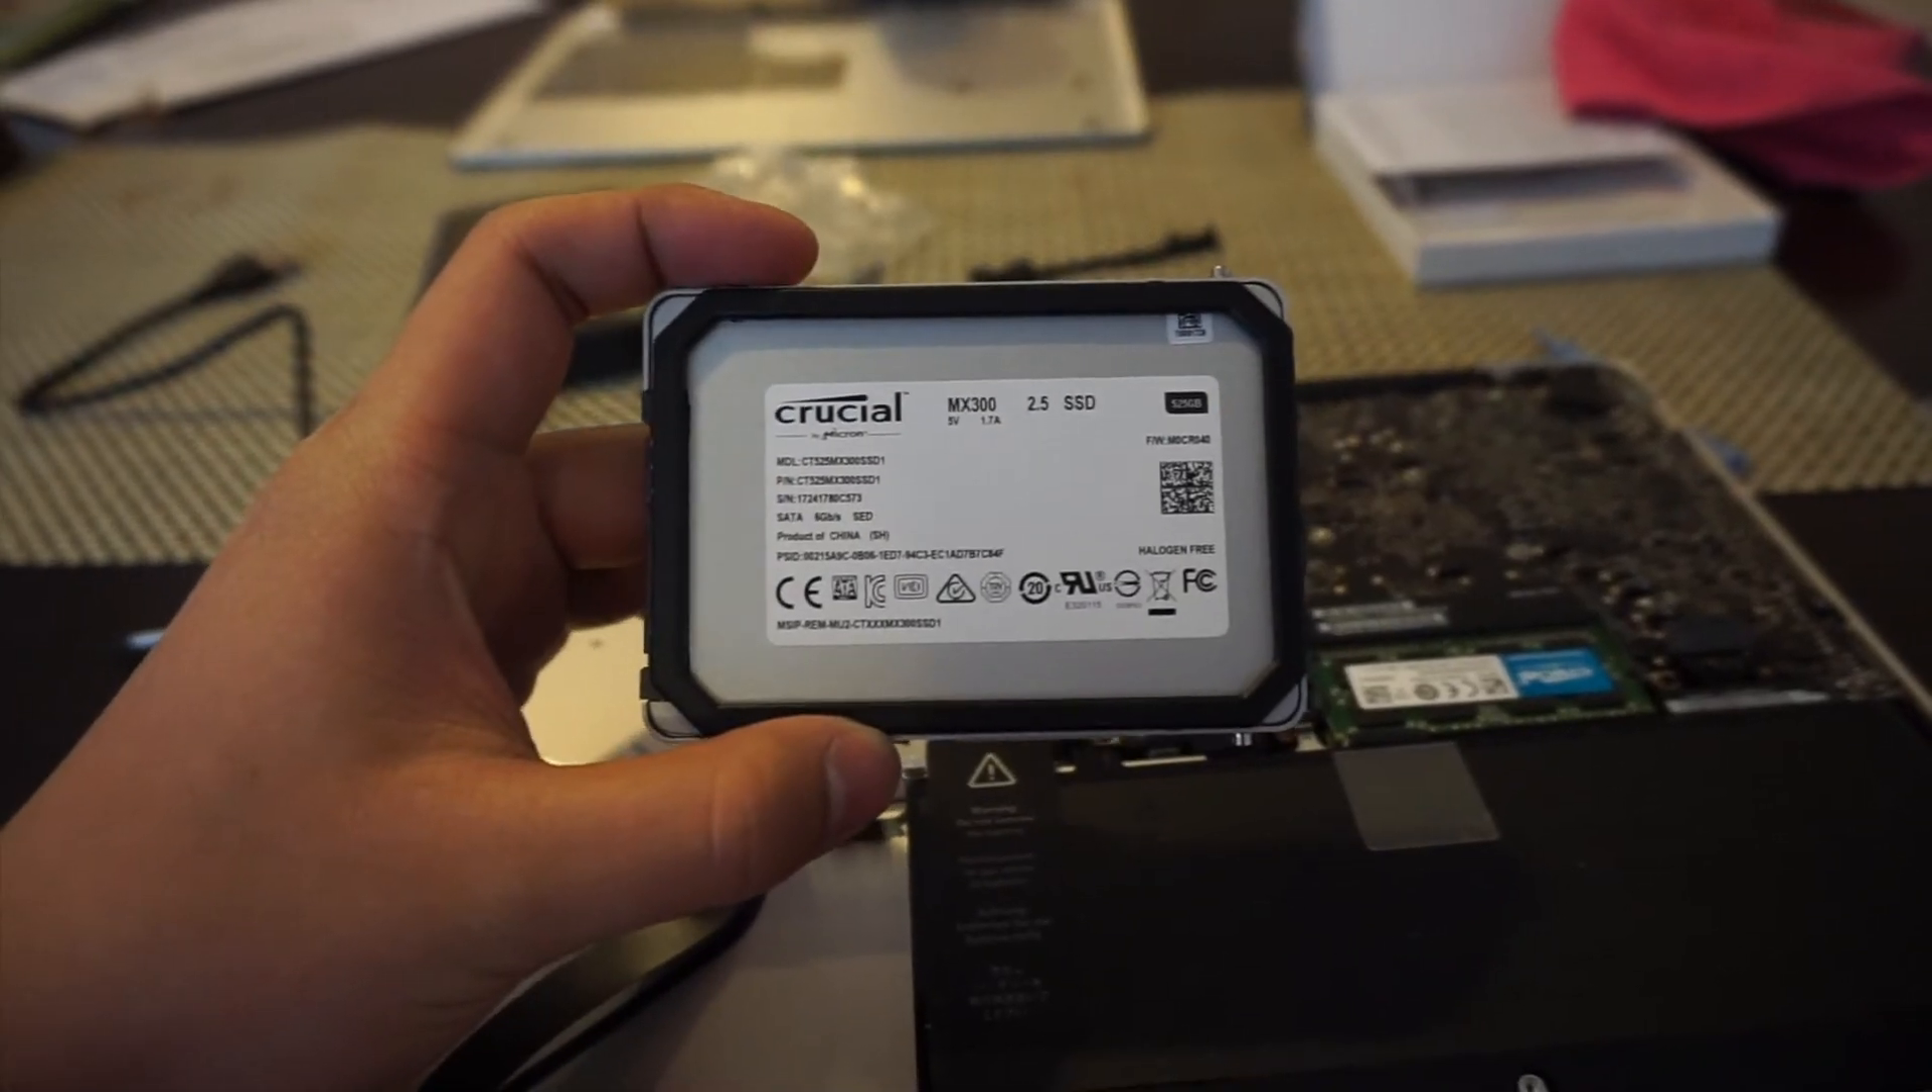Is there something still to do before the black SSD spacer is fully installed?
No.